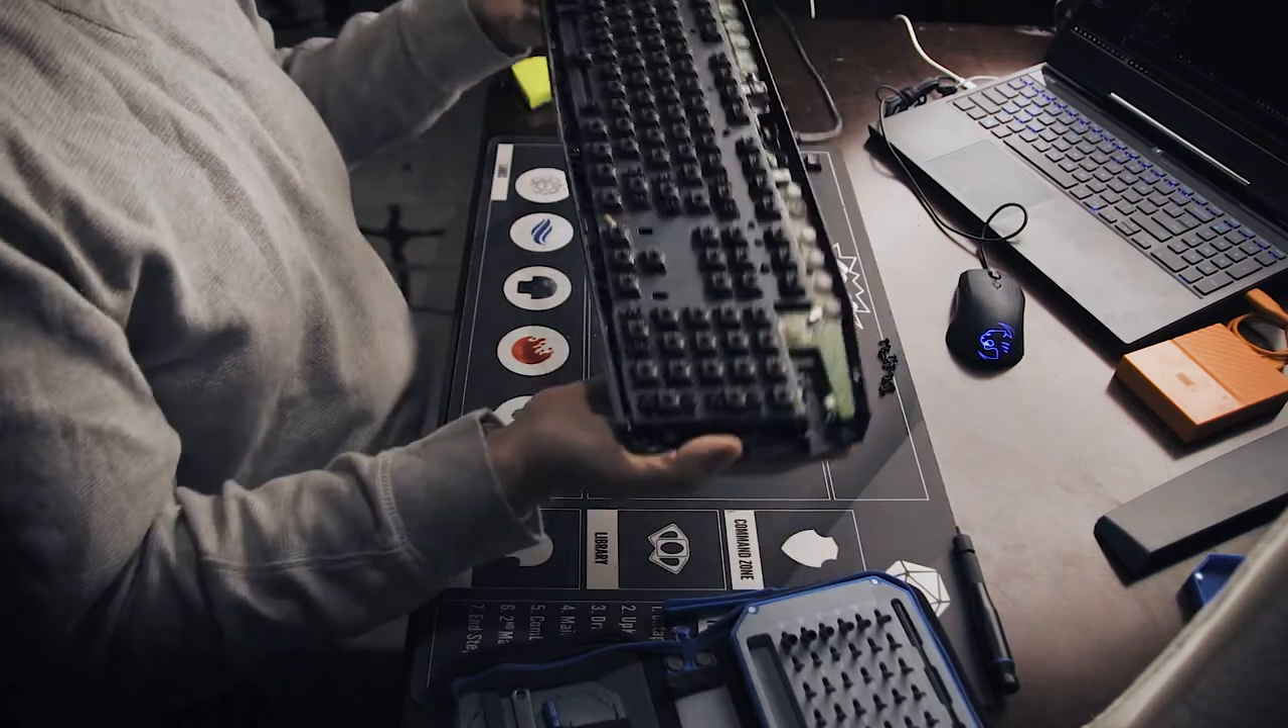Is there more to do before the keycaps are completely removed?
No.